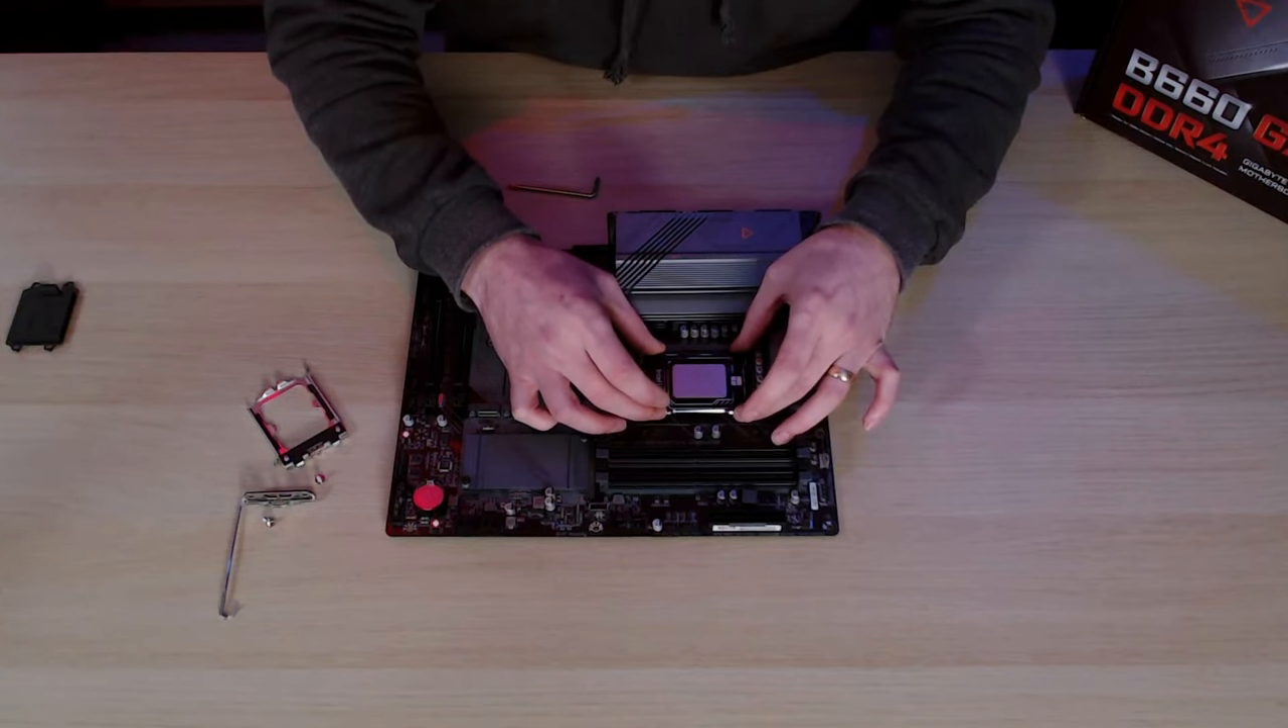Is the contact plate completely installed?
No.